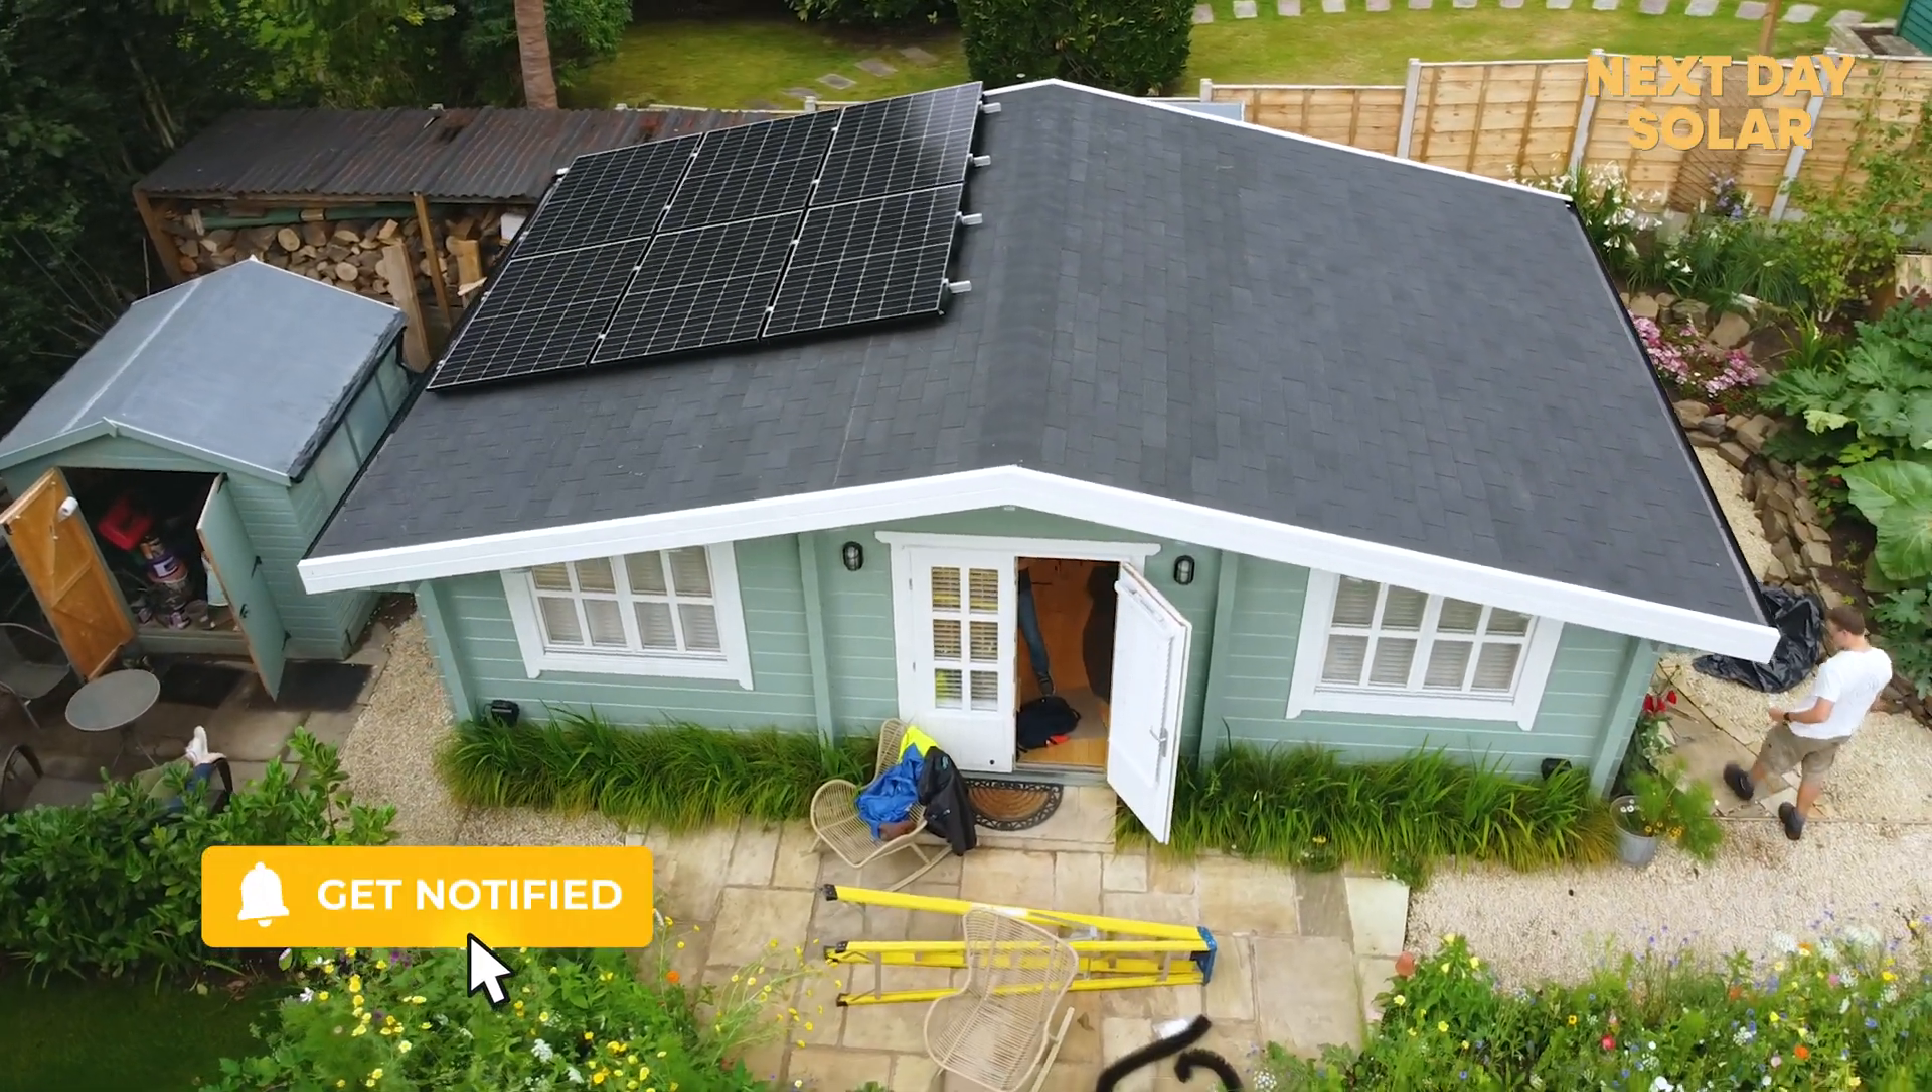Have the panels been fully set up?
Yes.